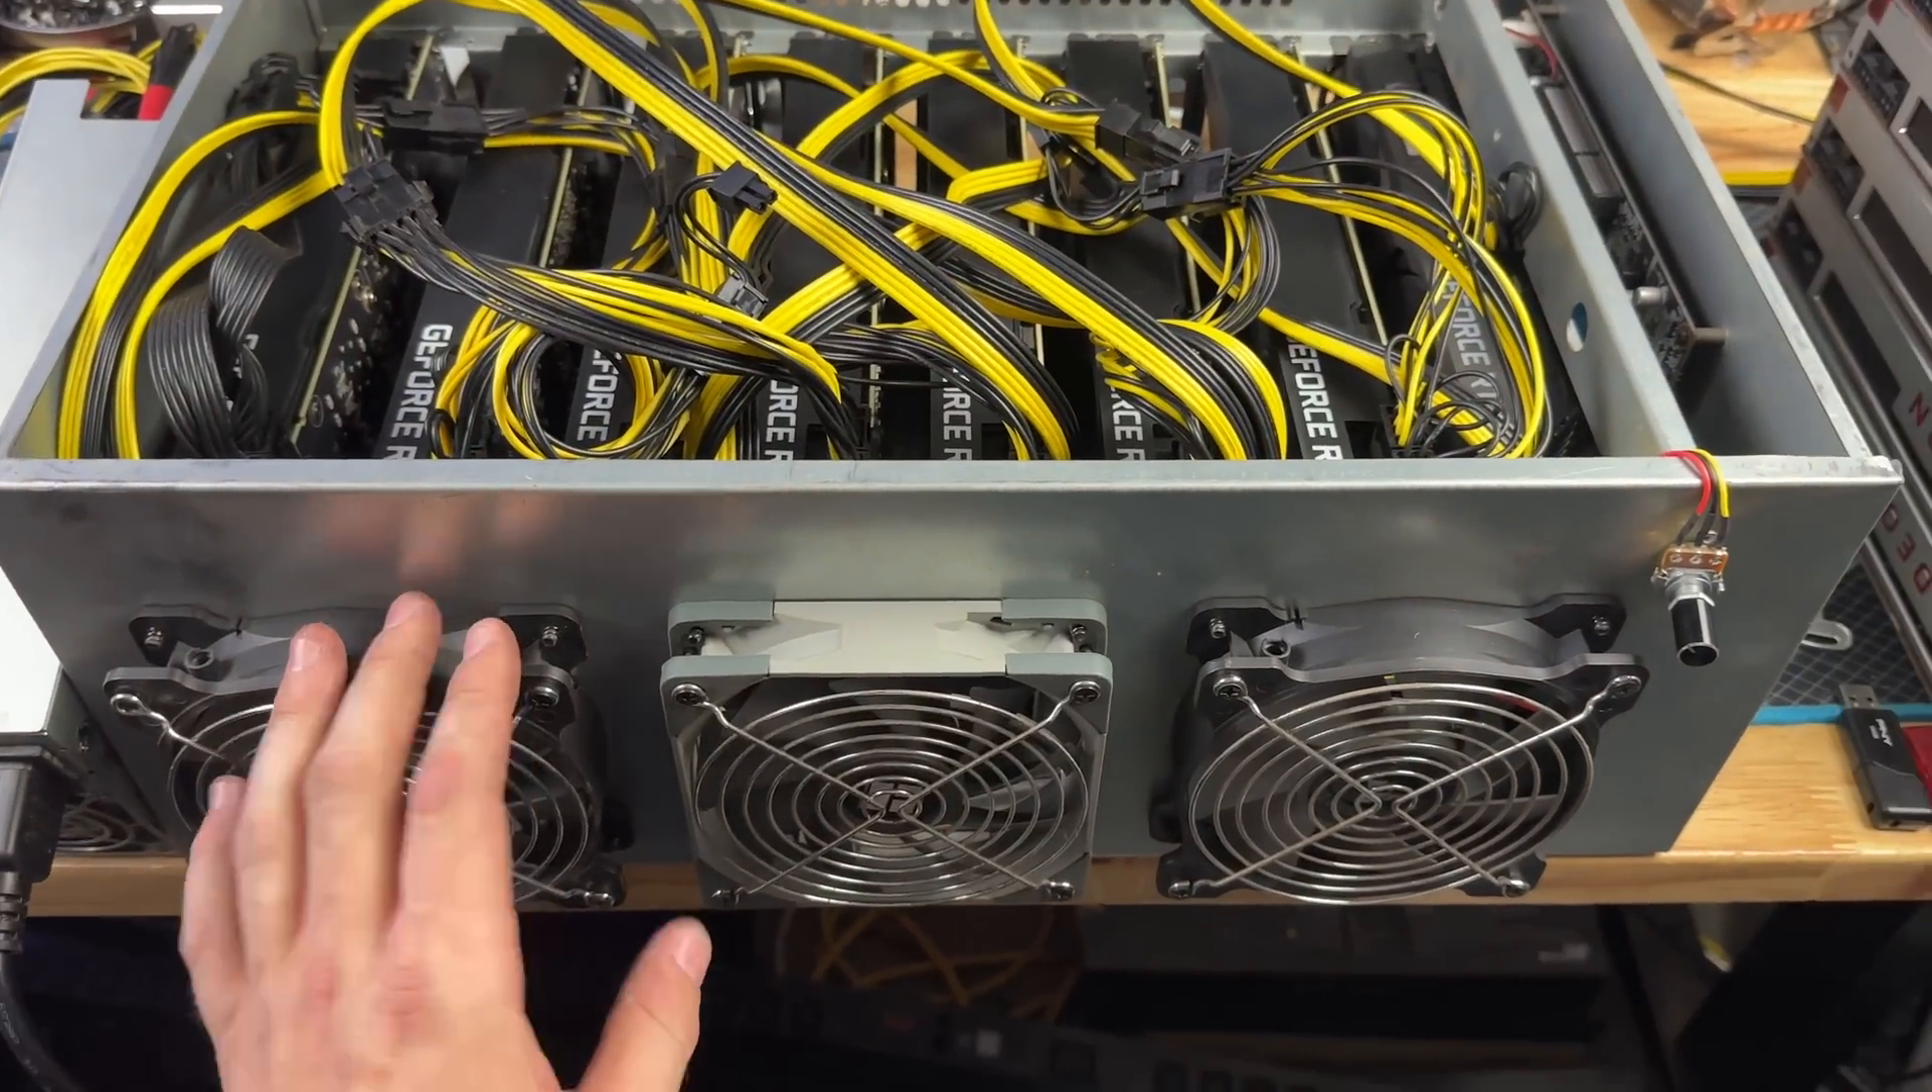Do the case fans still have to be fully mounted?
No.